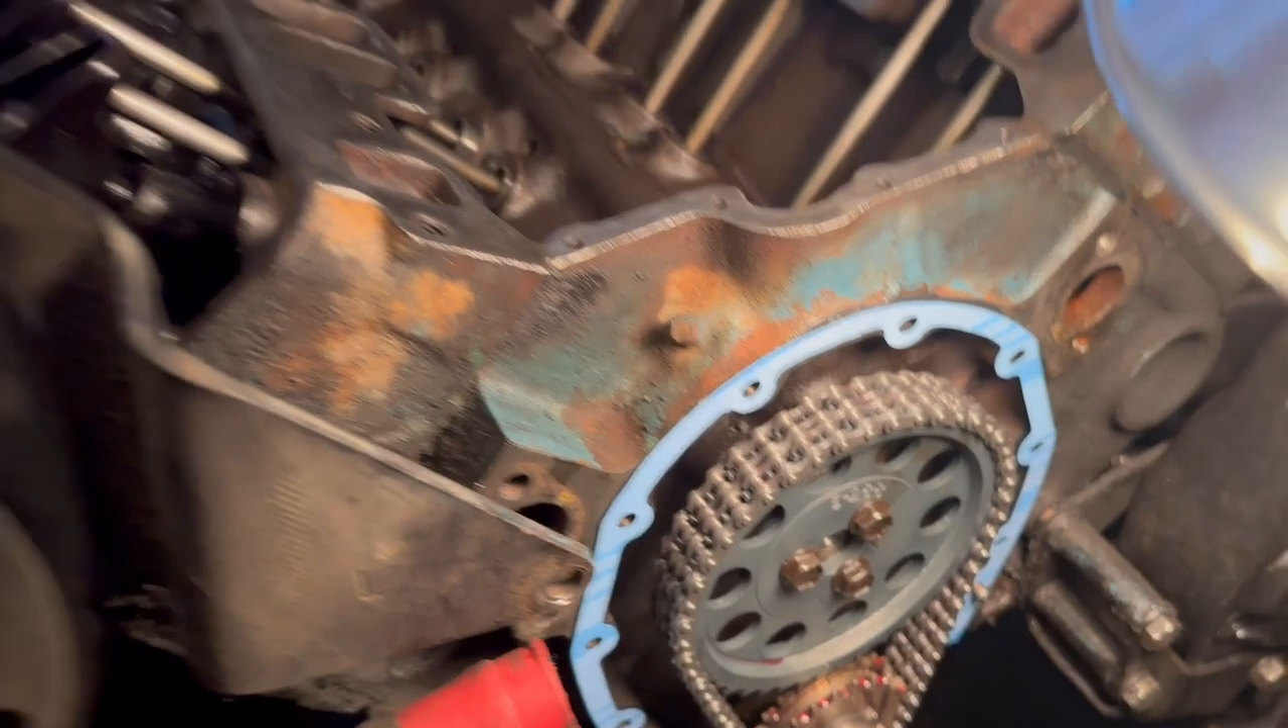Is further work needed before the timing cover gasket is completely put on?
No.